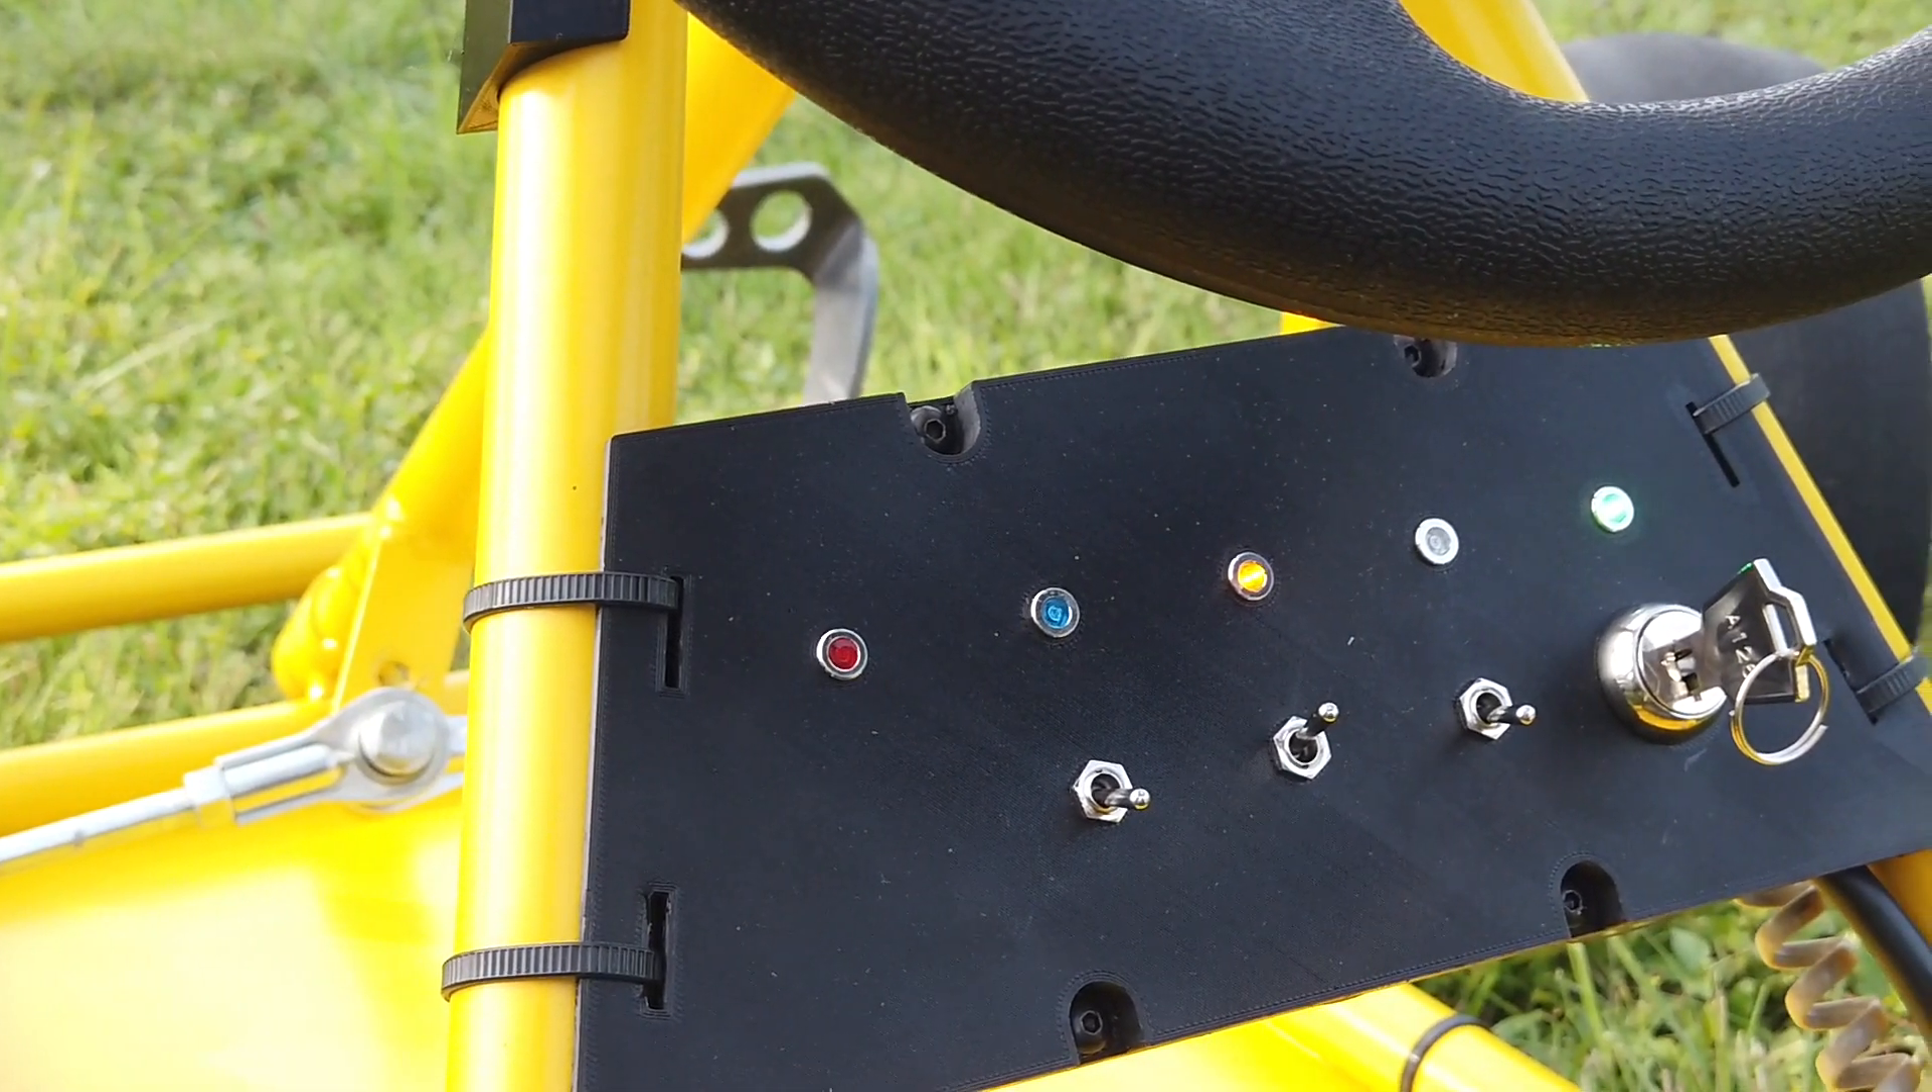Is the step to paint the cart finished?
Yes.